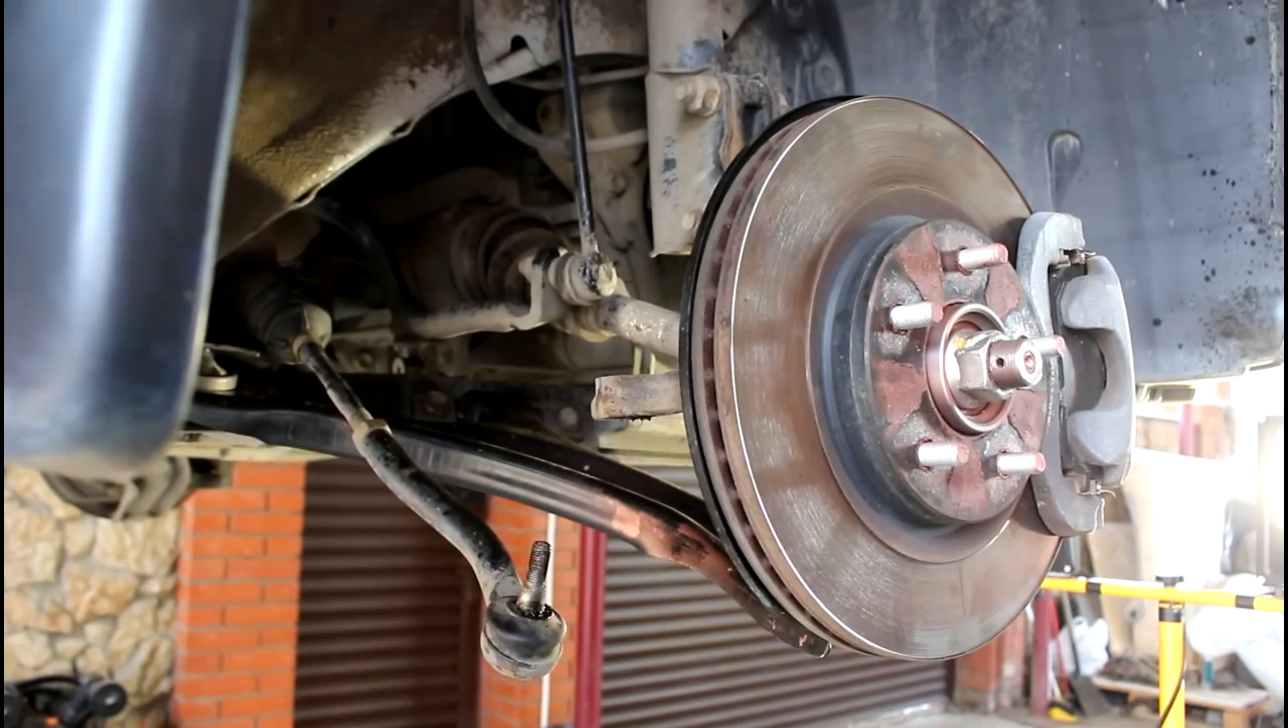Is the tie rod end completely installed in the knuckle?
No.